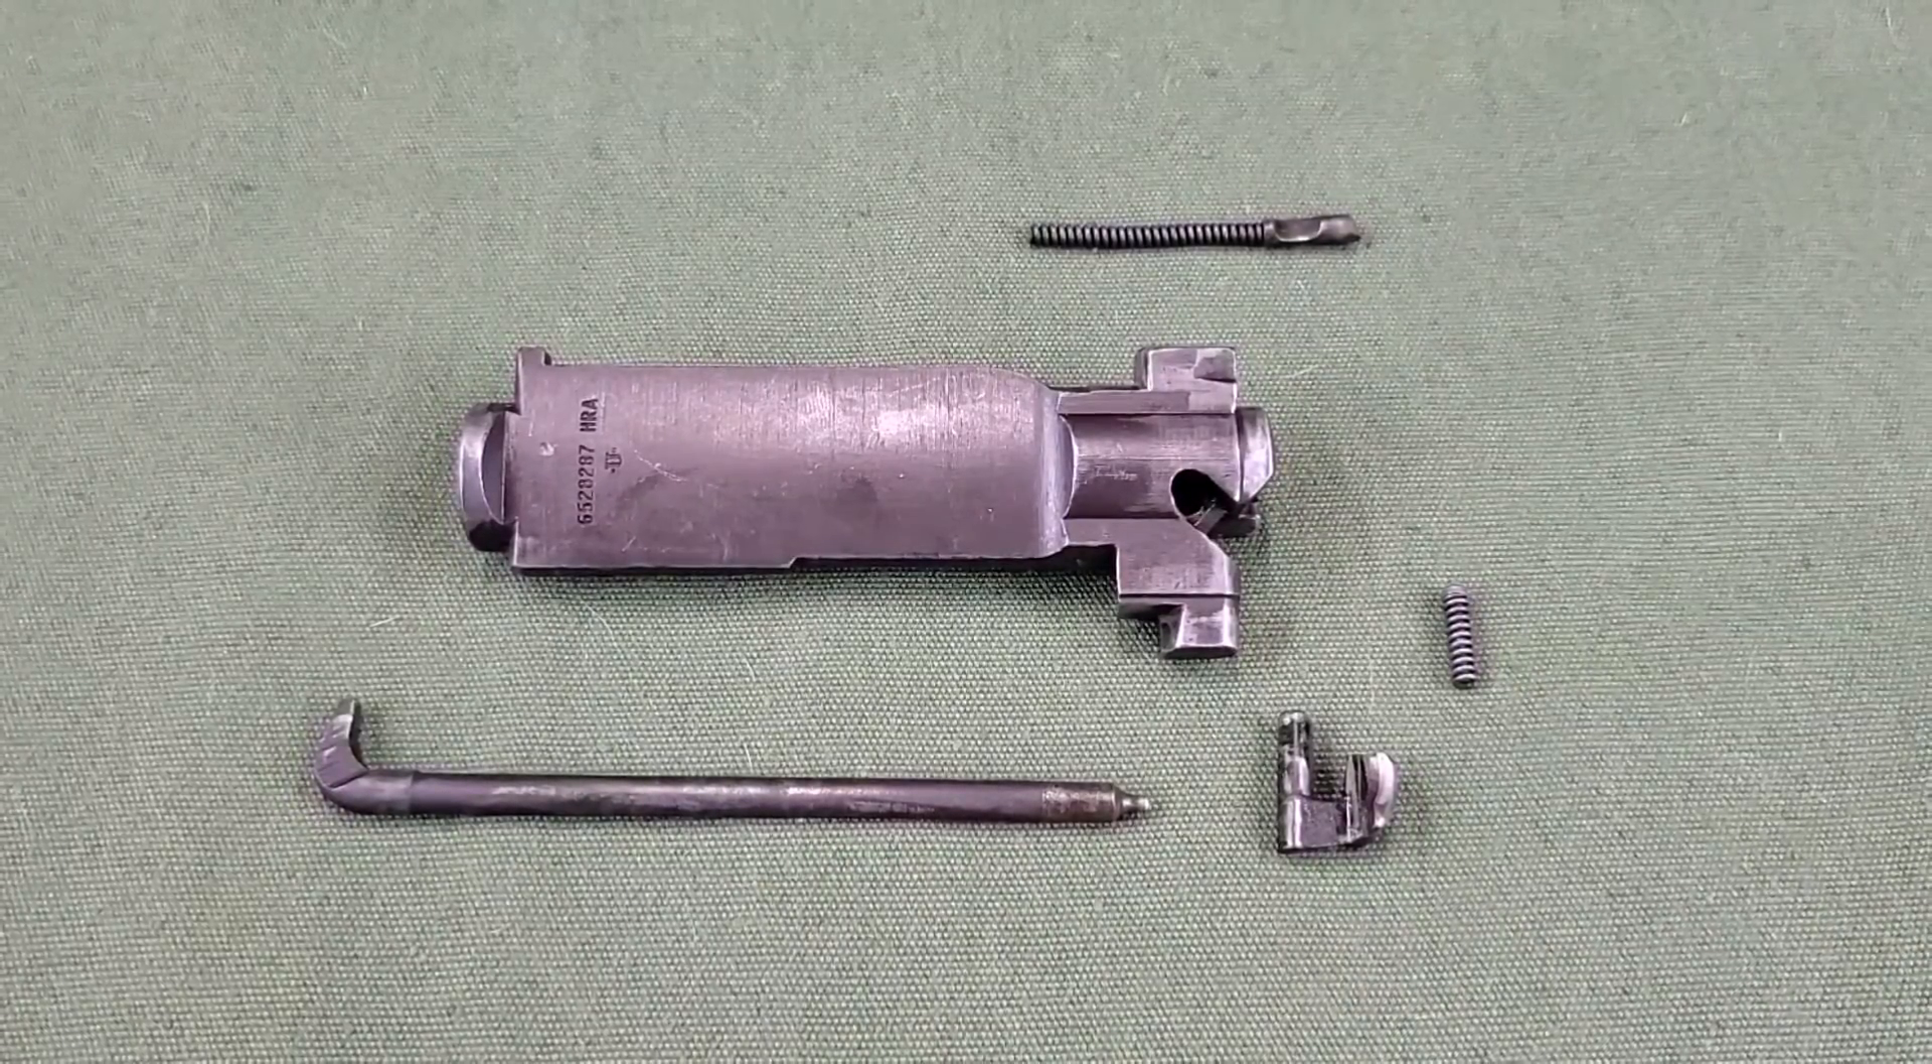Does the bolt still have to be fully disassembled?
No.